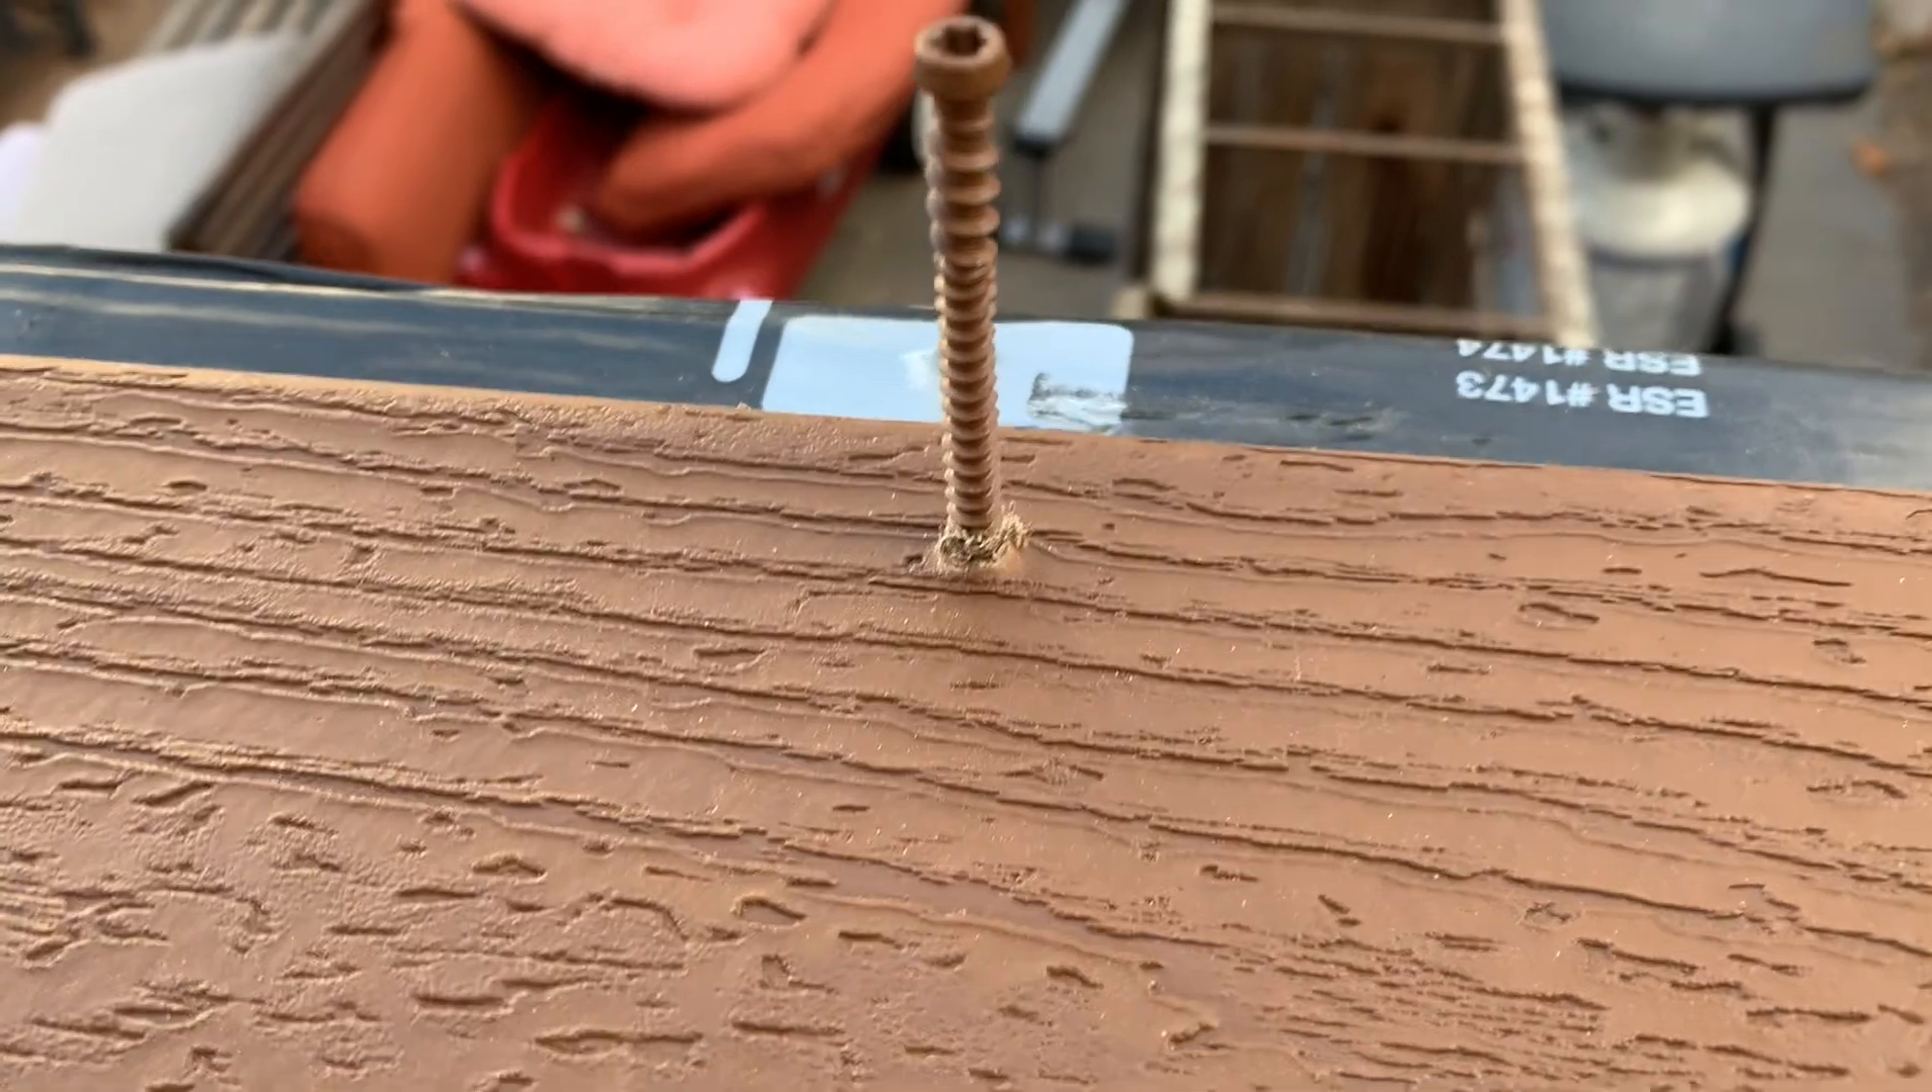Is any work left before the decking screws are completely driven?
Yes.